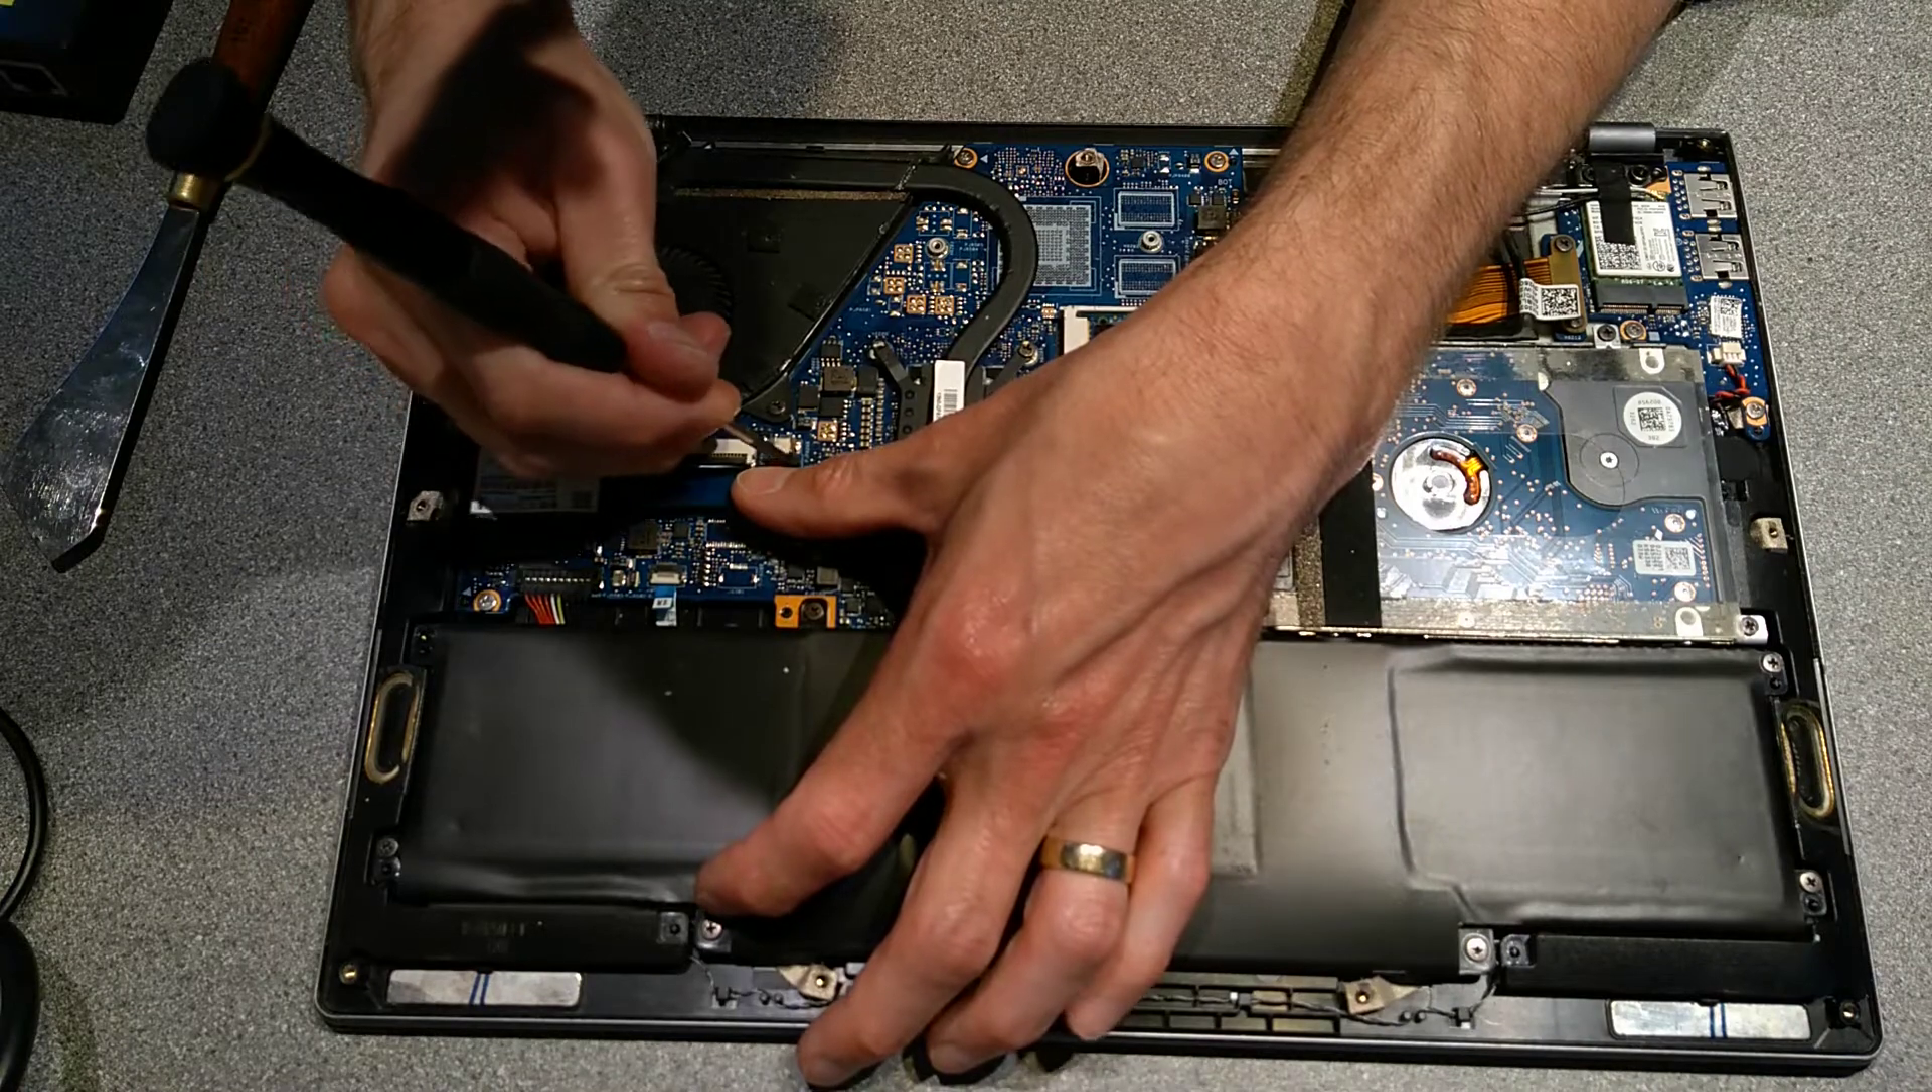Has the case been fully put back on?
No.